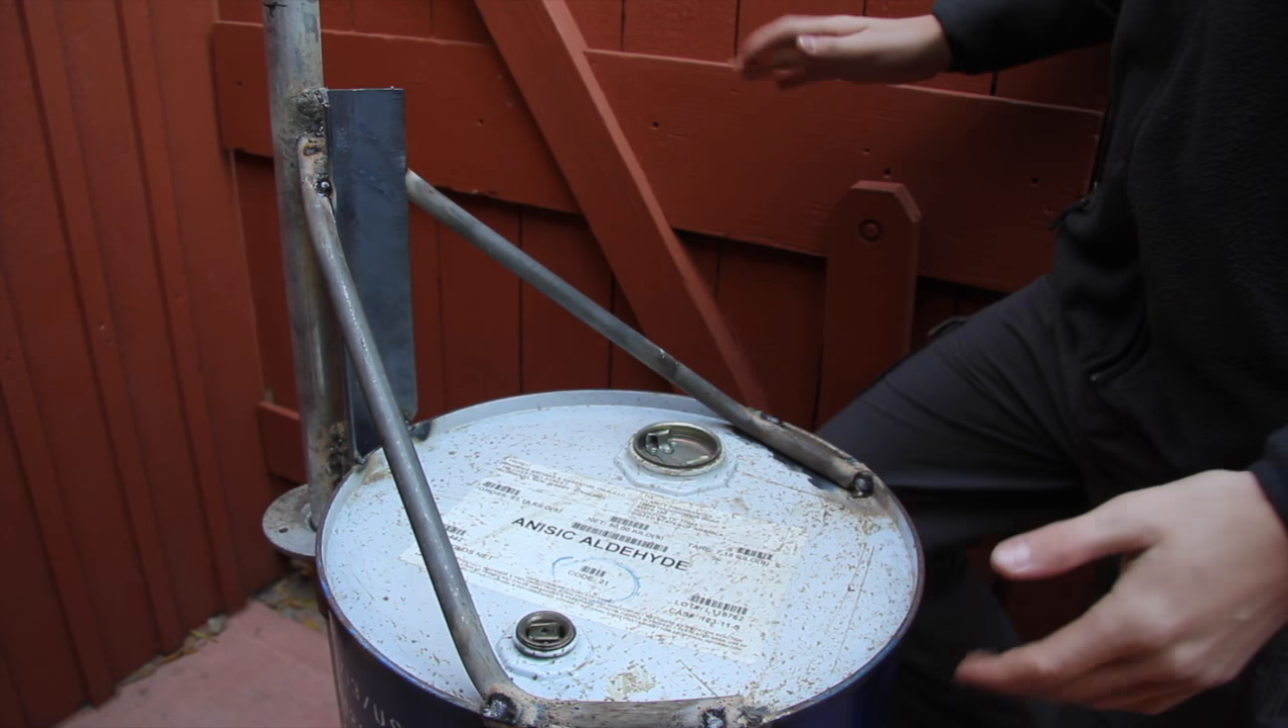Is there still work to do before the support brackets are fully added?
No.